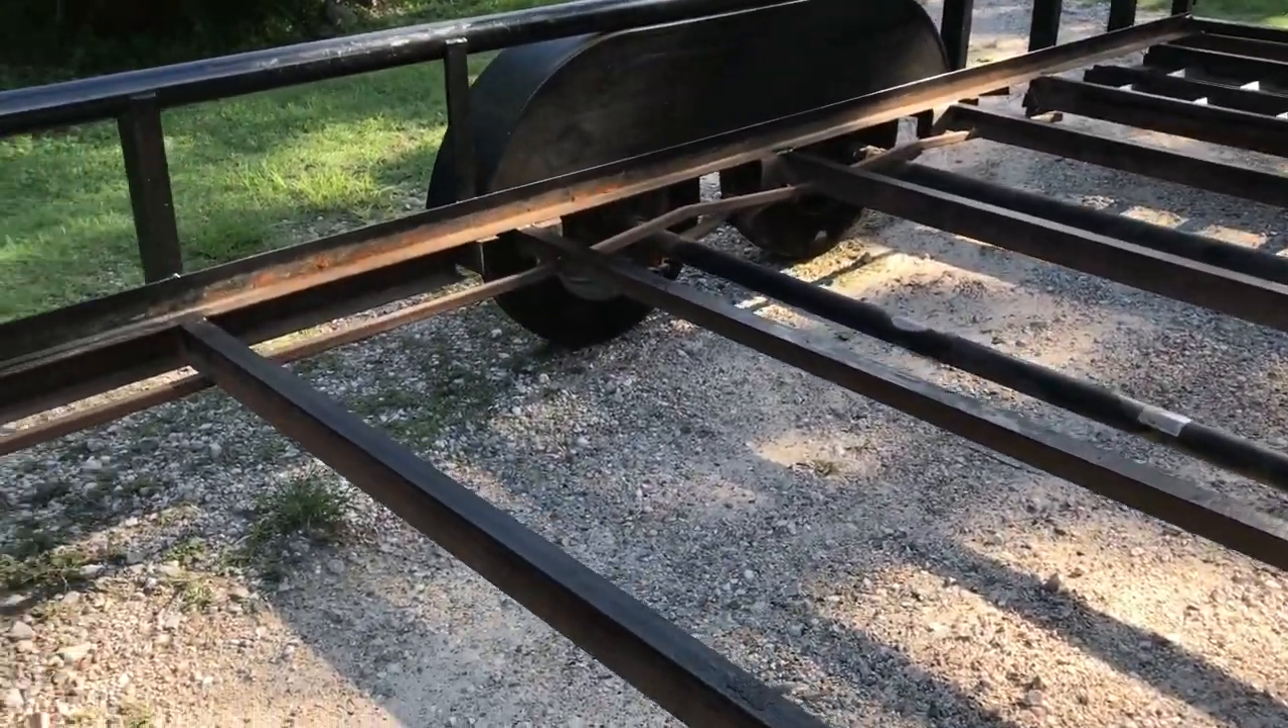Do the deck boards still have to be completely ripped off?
No.